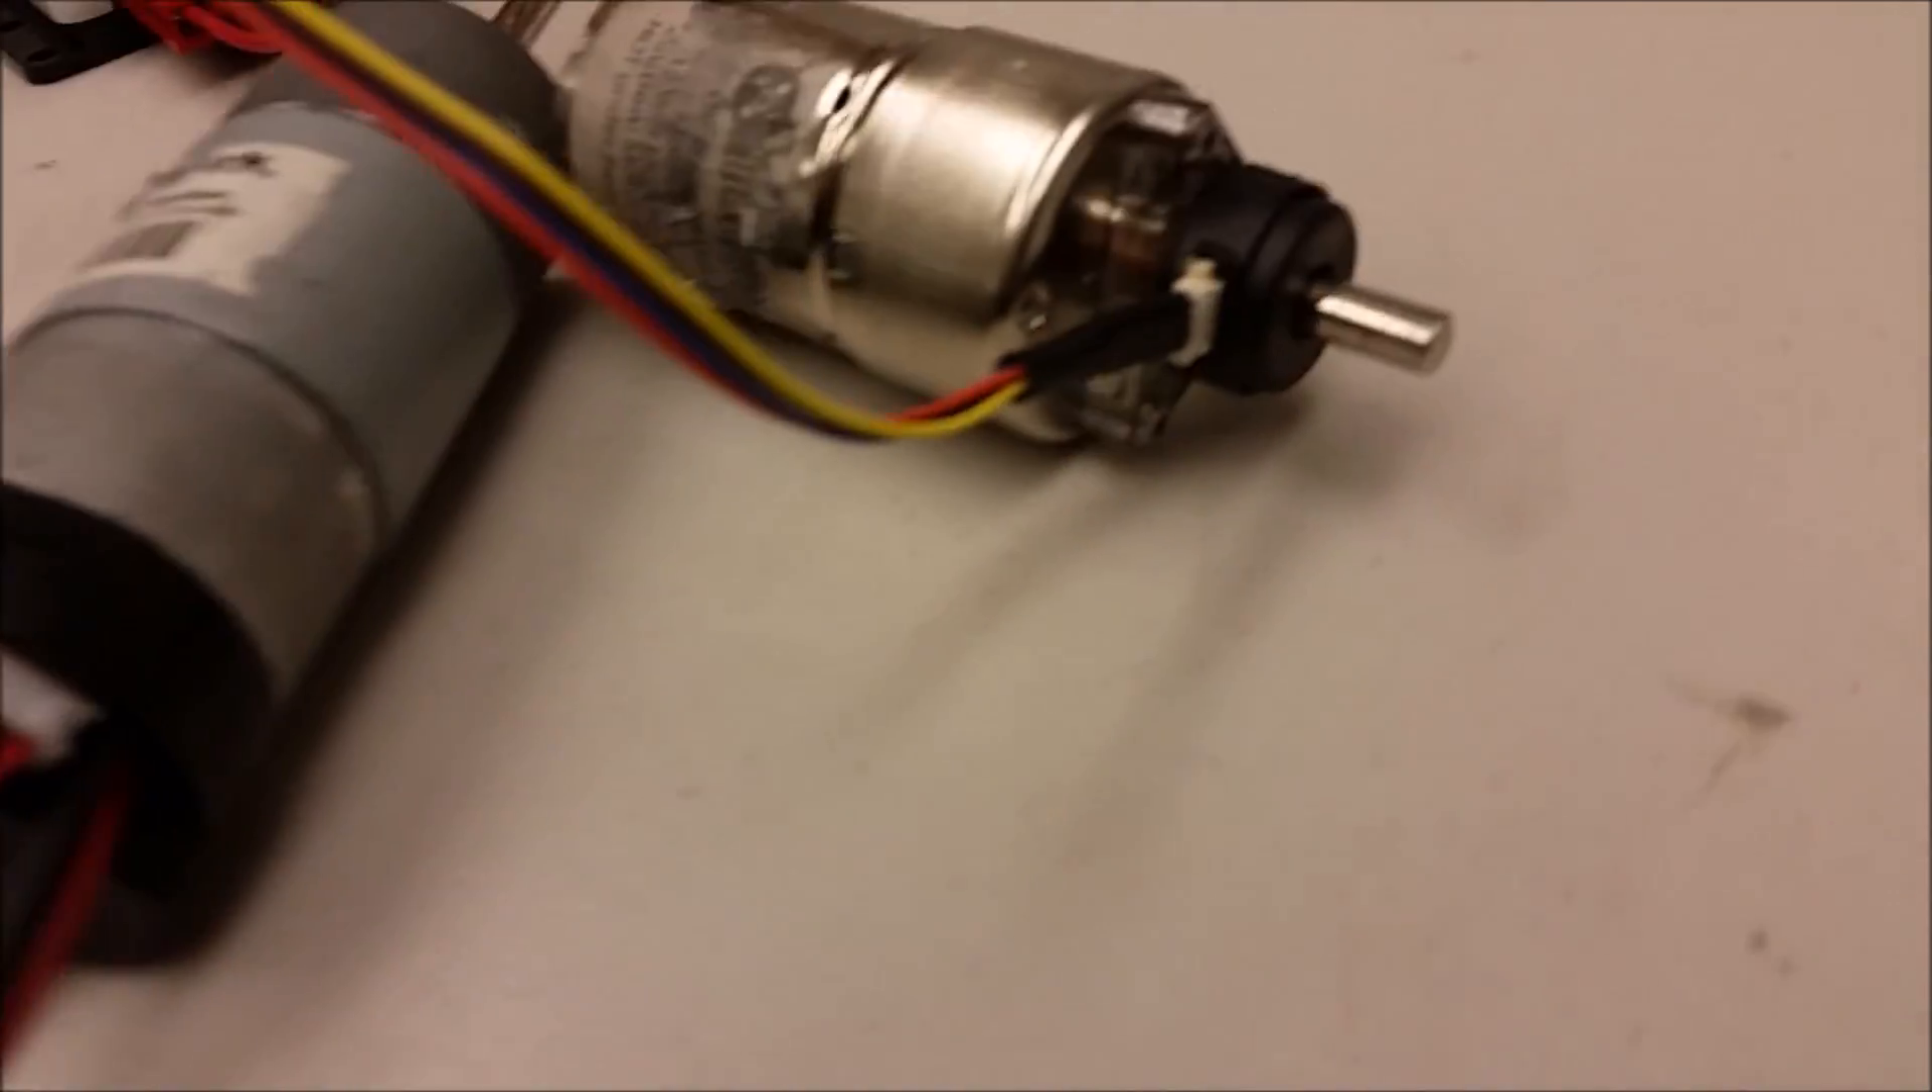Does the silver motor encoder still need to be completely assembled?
No.